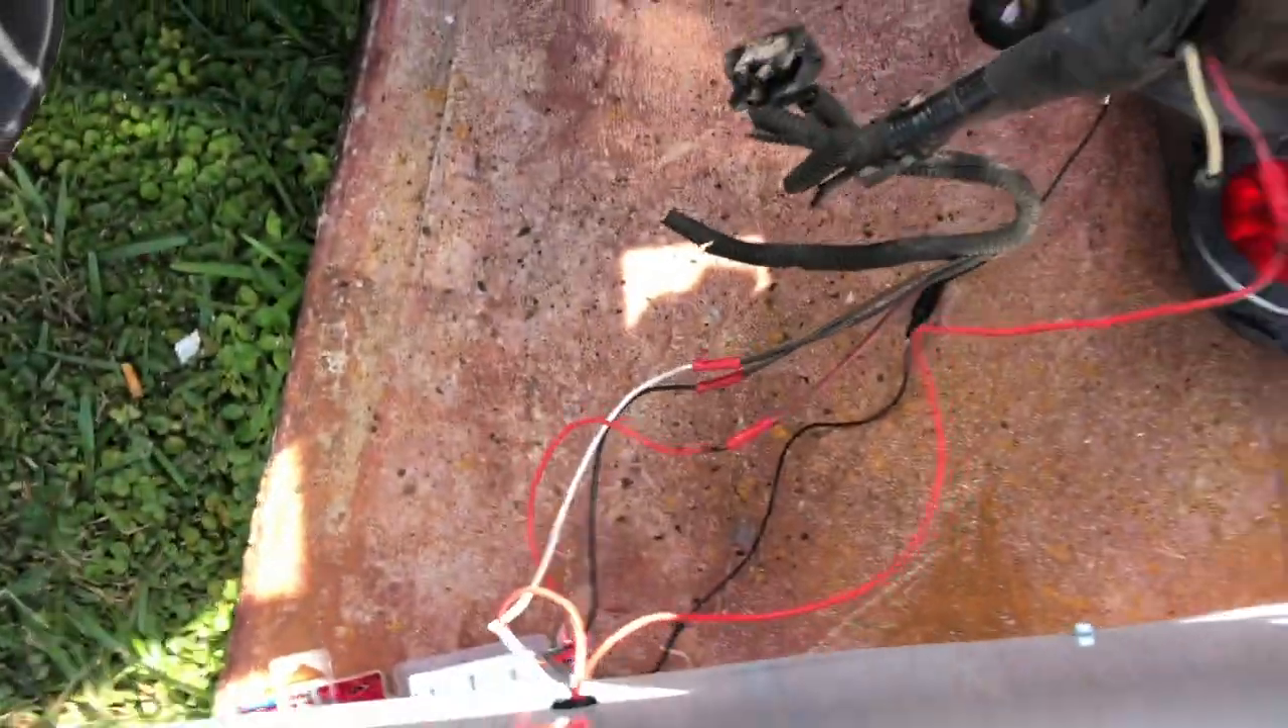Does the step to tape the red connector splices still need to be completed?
Yes.